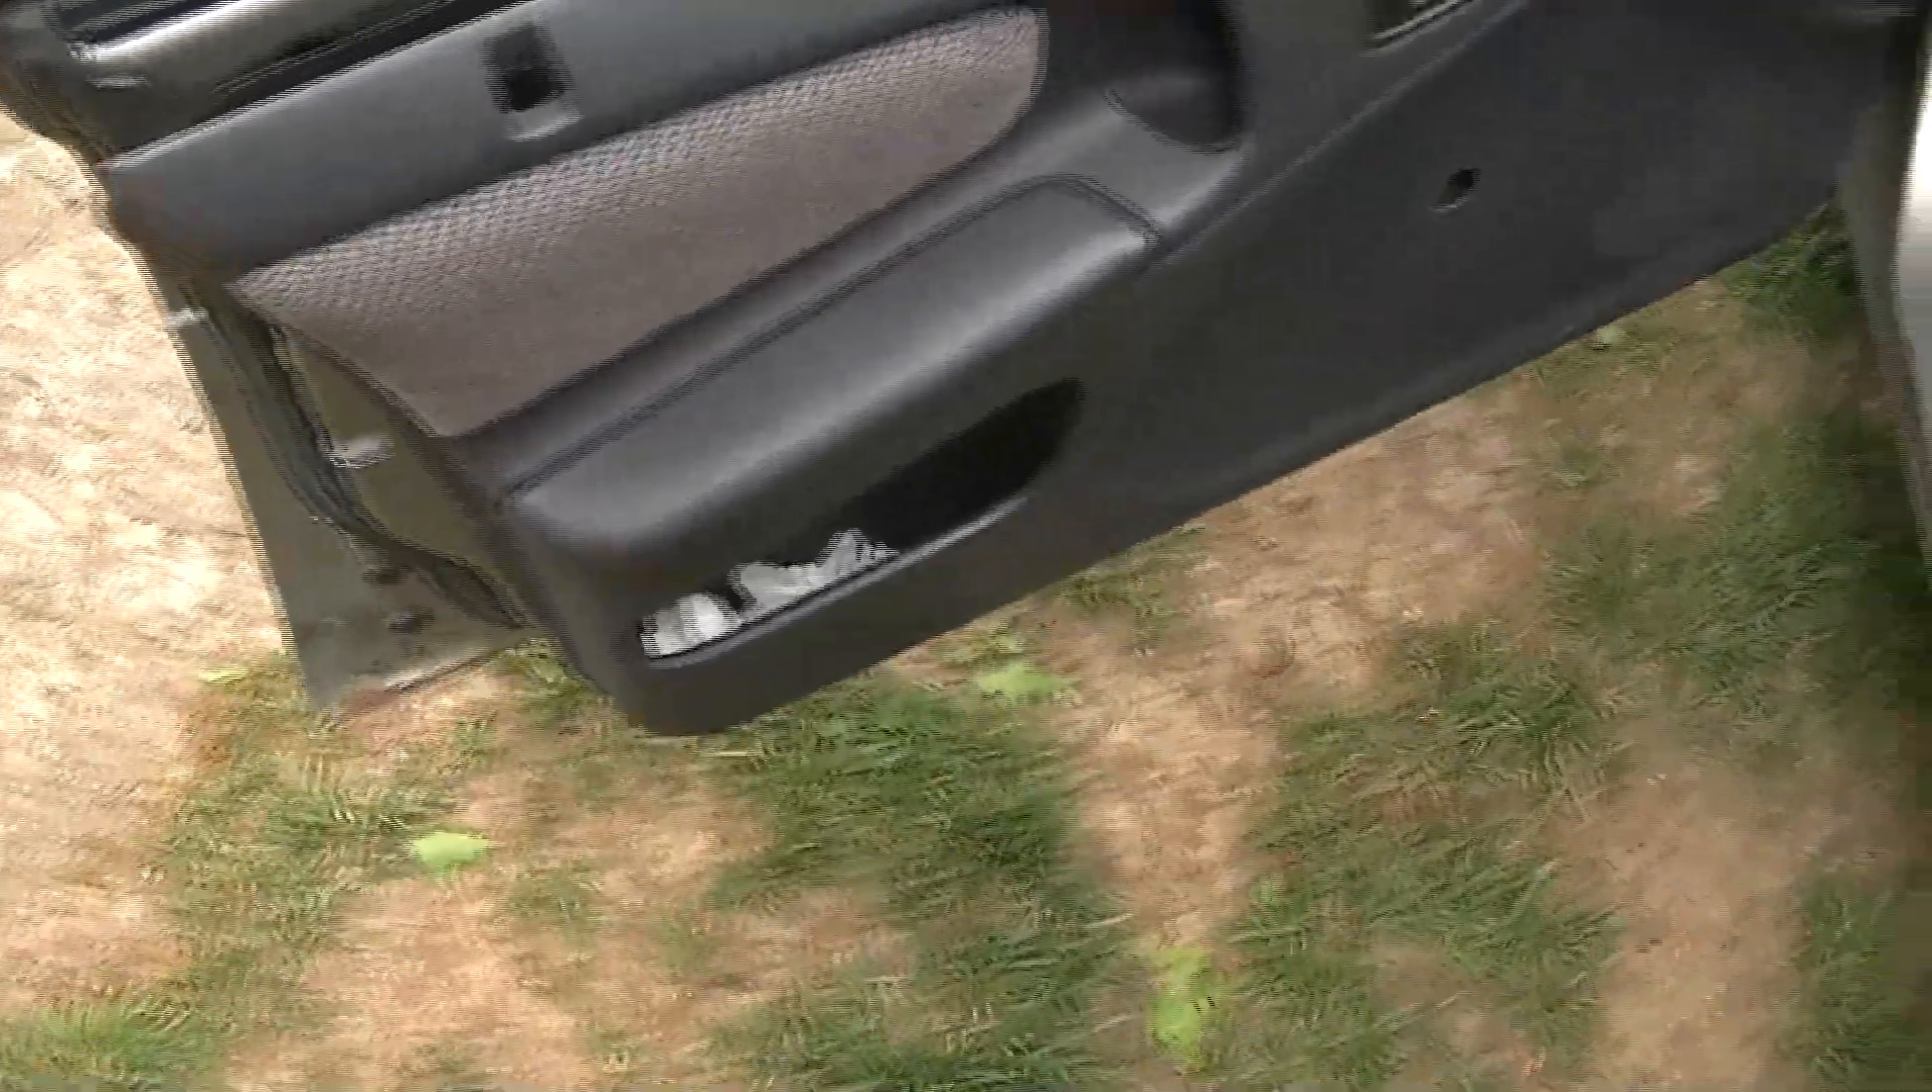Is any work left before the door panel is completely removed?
Yes.